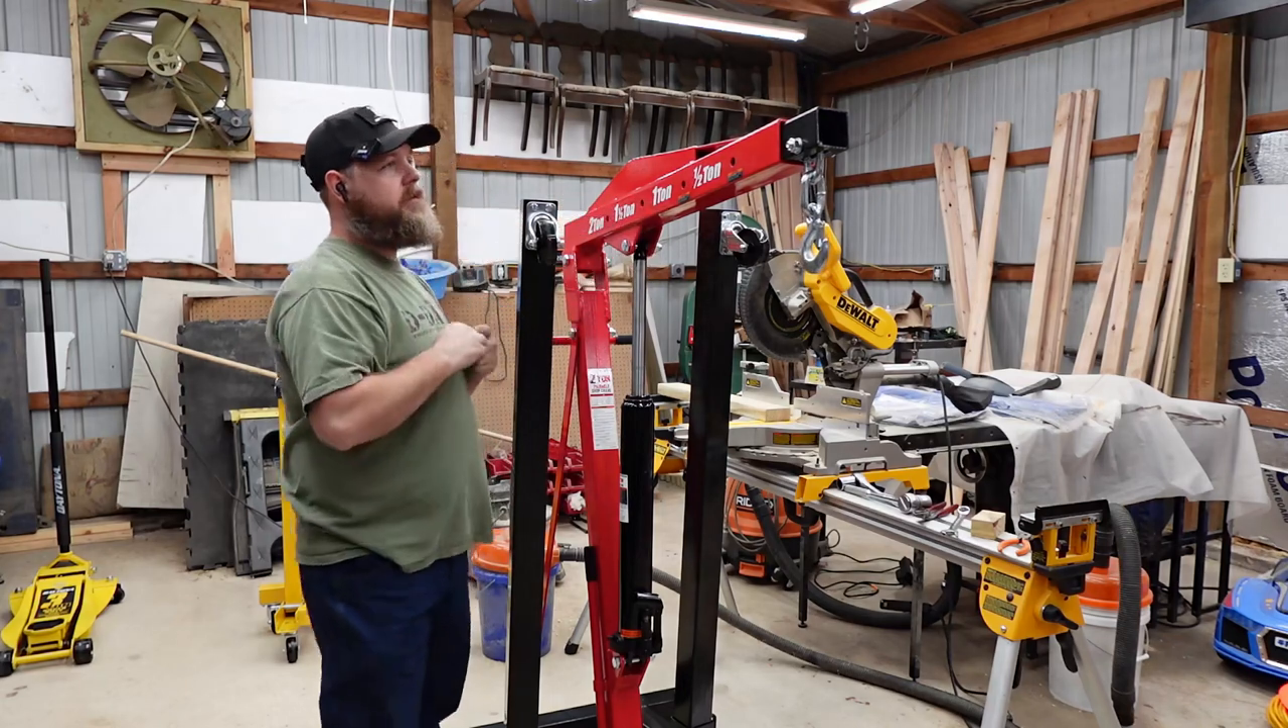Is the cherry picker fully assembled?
Yes.